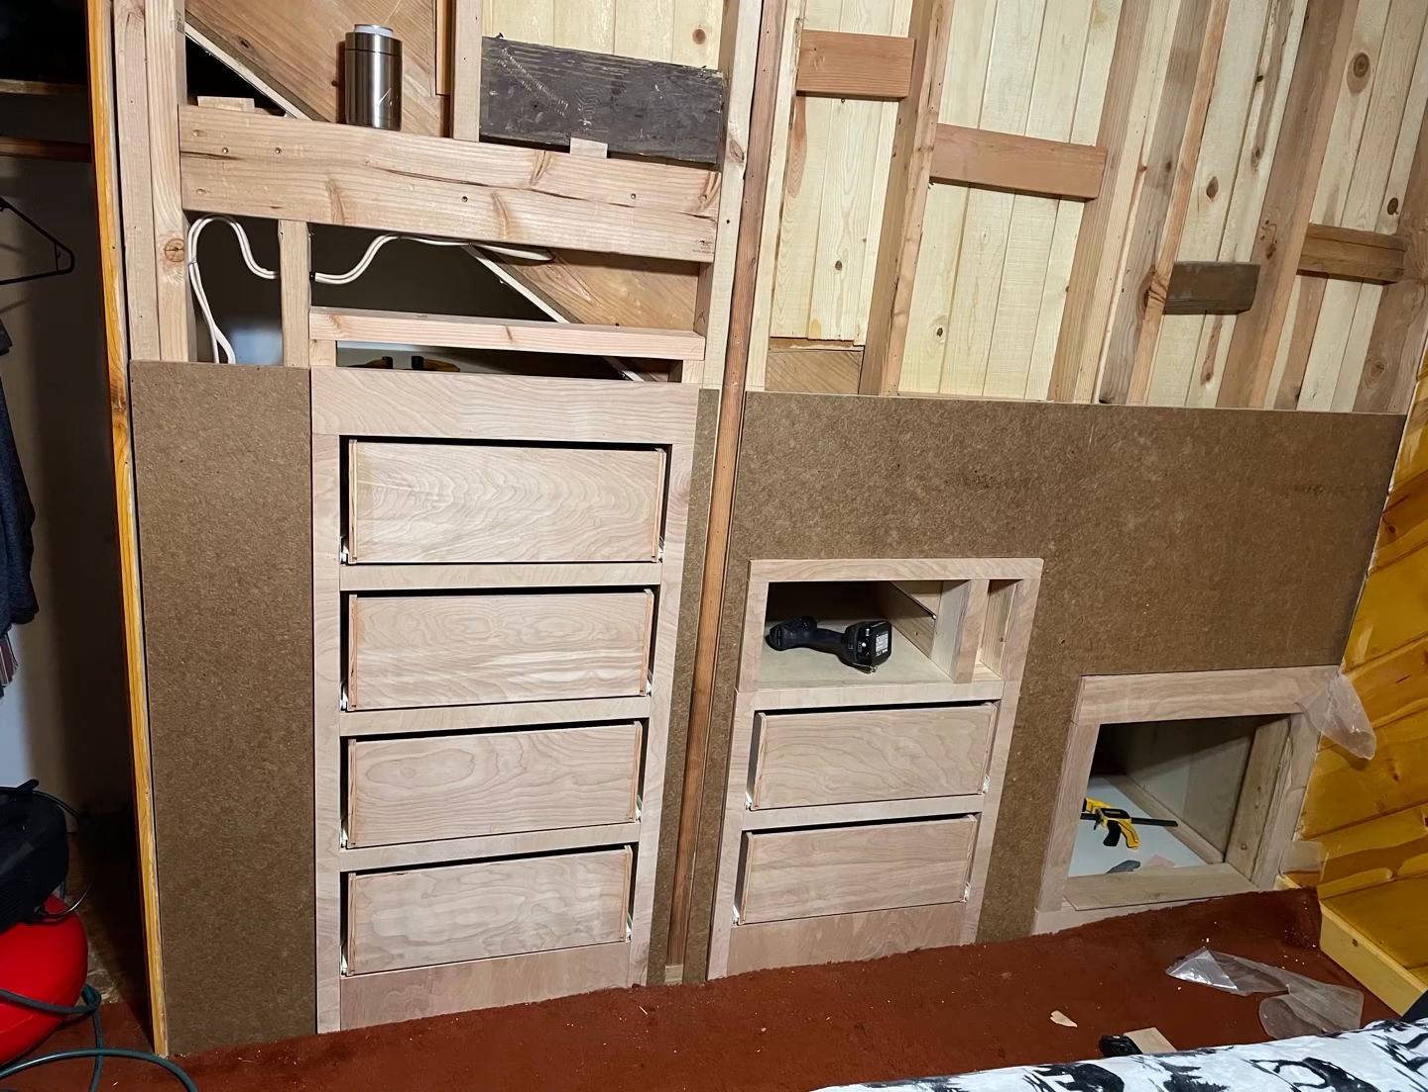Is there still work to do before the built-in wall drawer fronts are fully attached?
Yes.